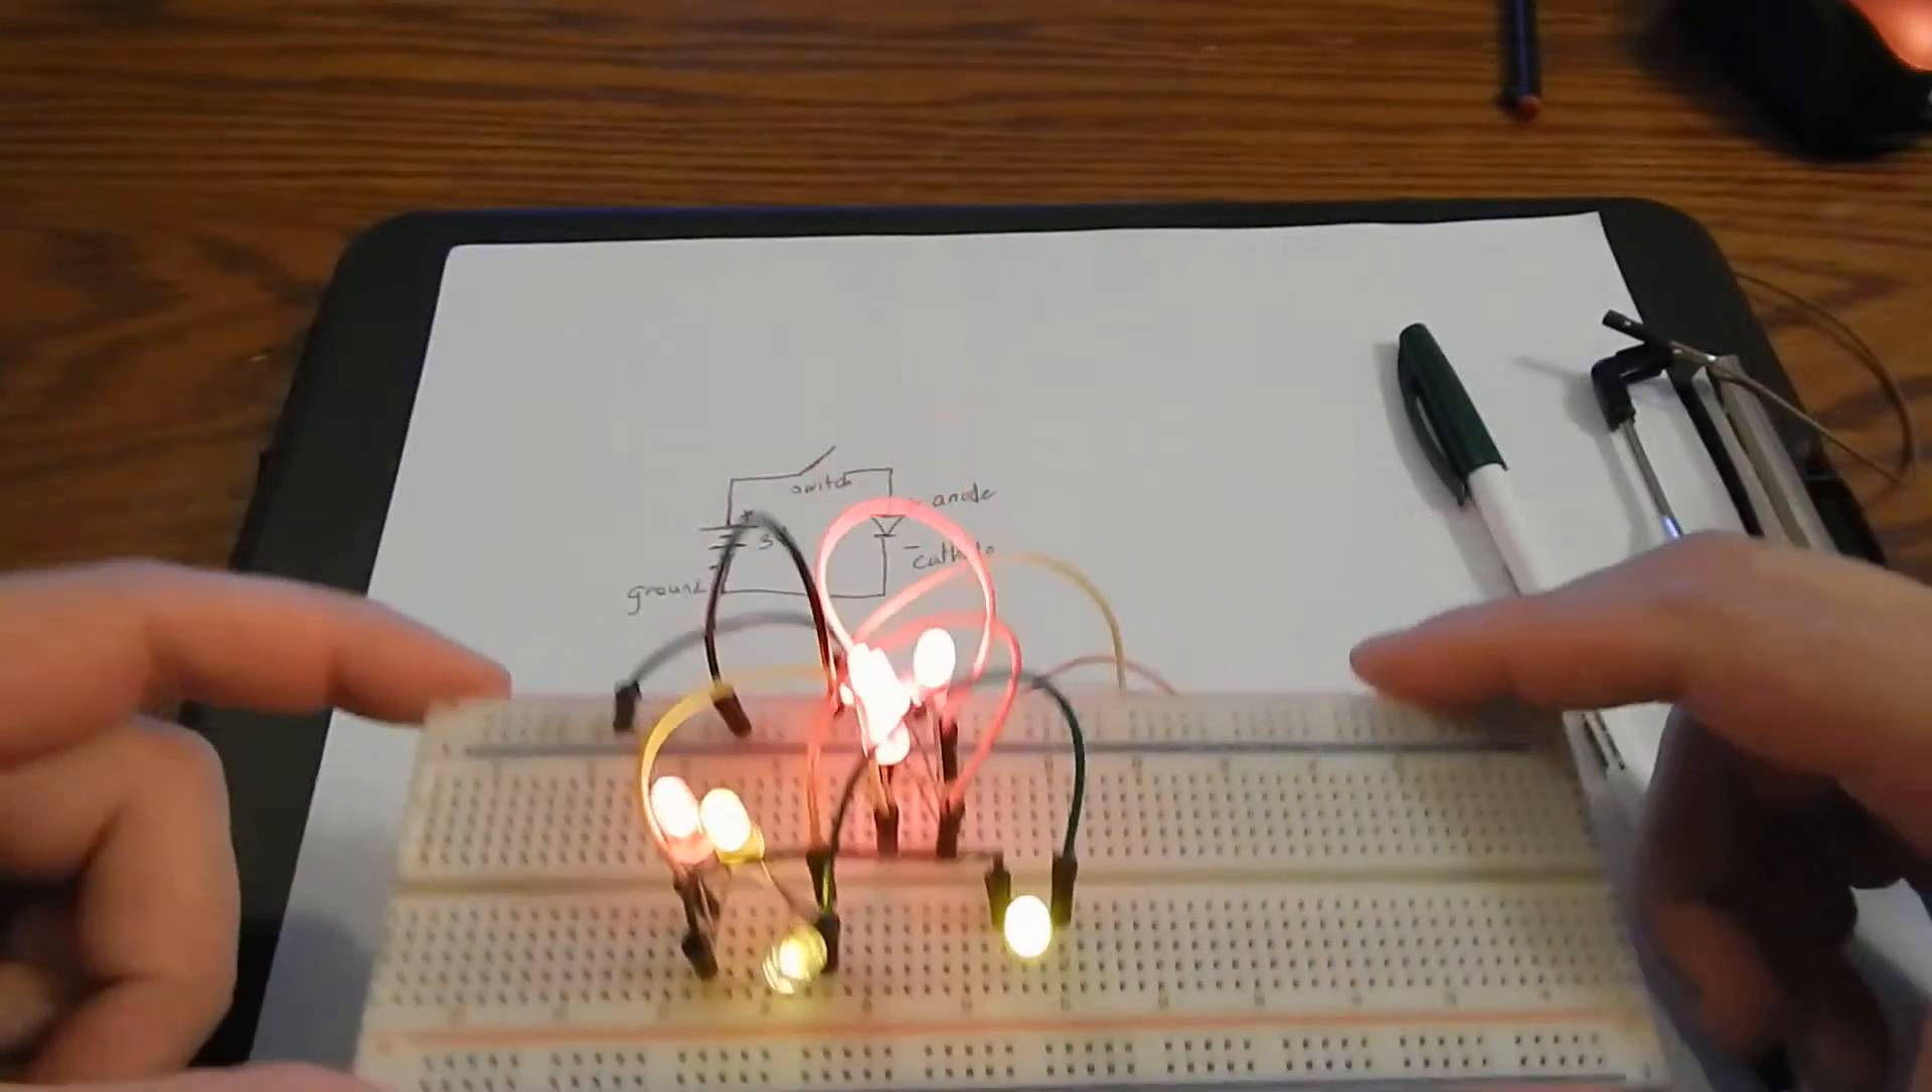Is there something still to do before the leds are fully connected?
No.